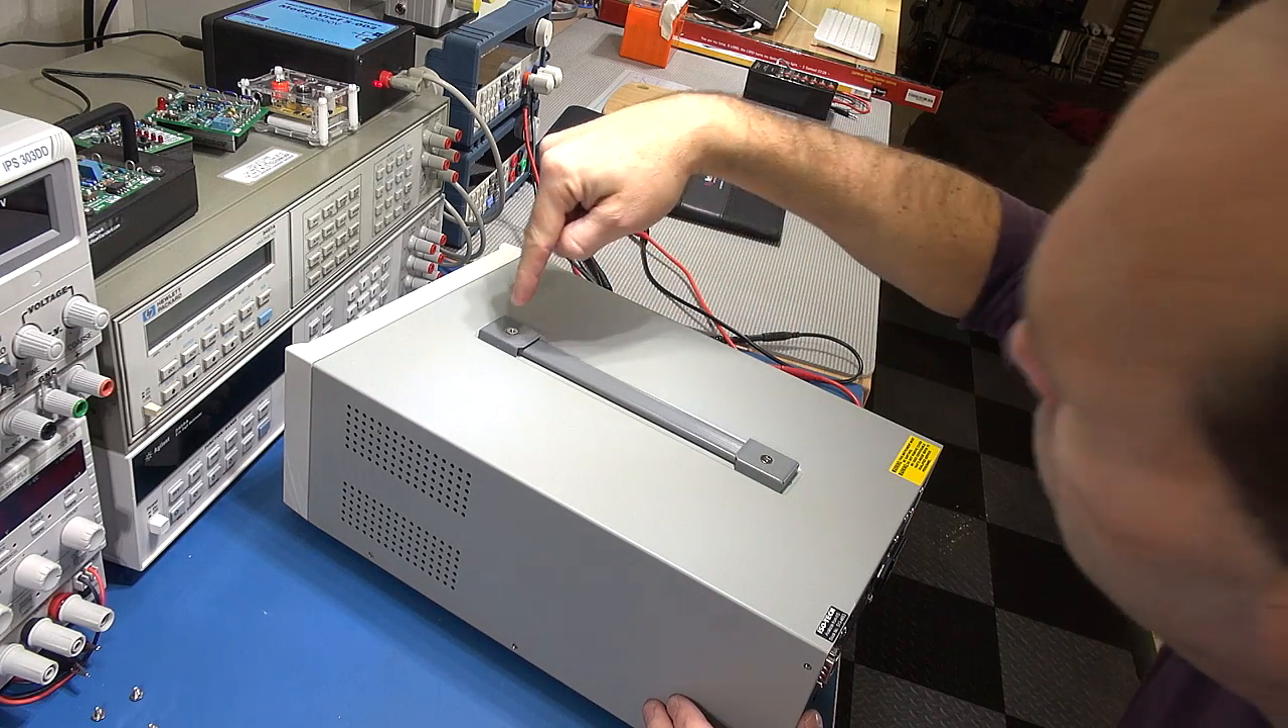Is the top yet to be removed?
Yes.